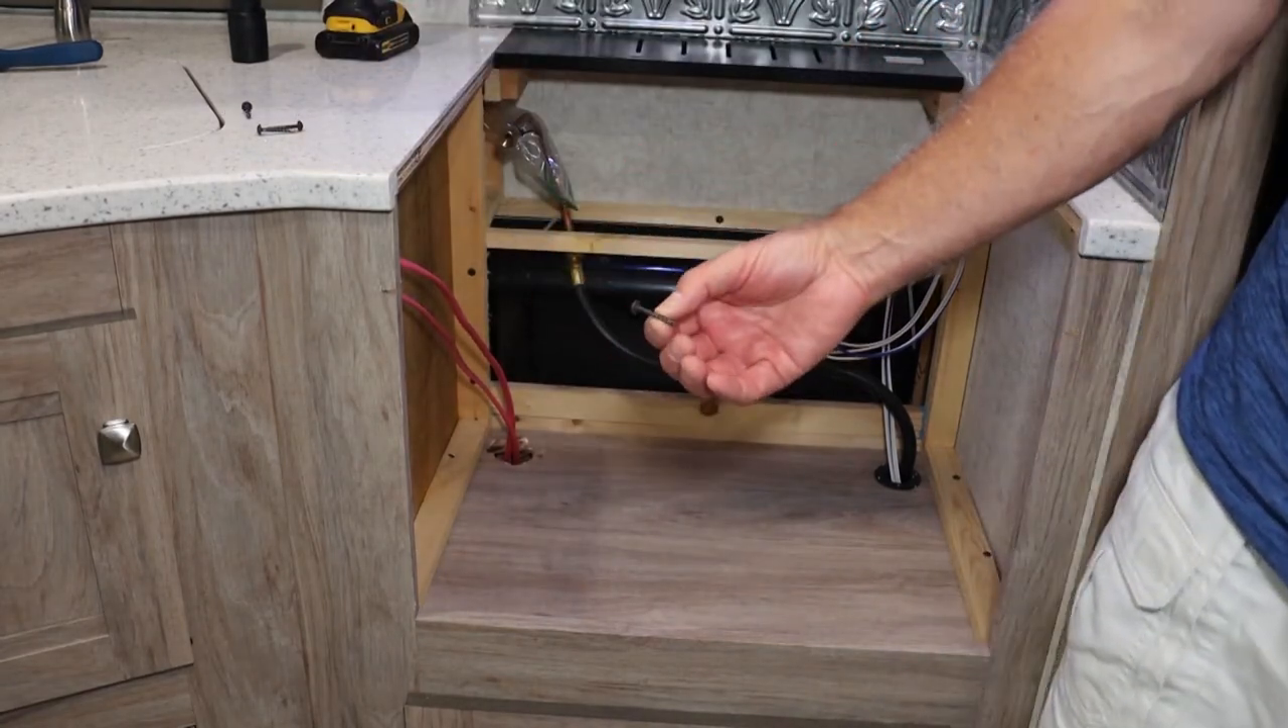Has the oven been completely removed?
Yes.